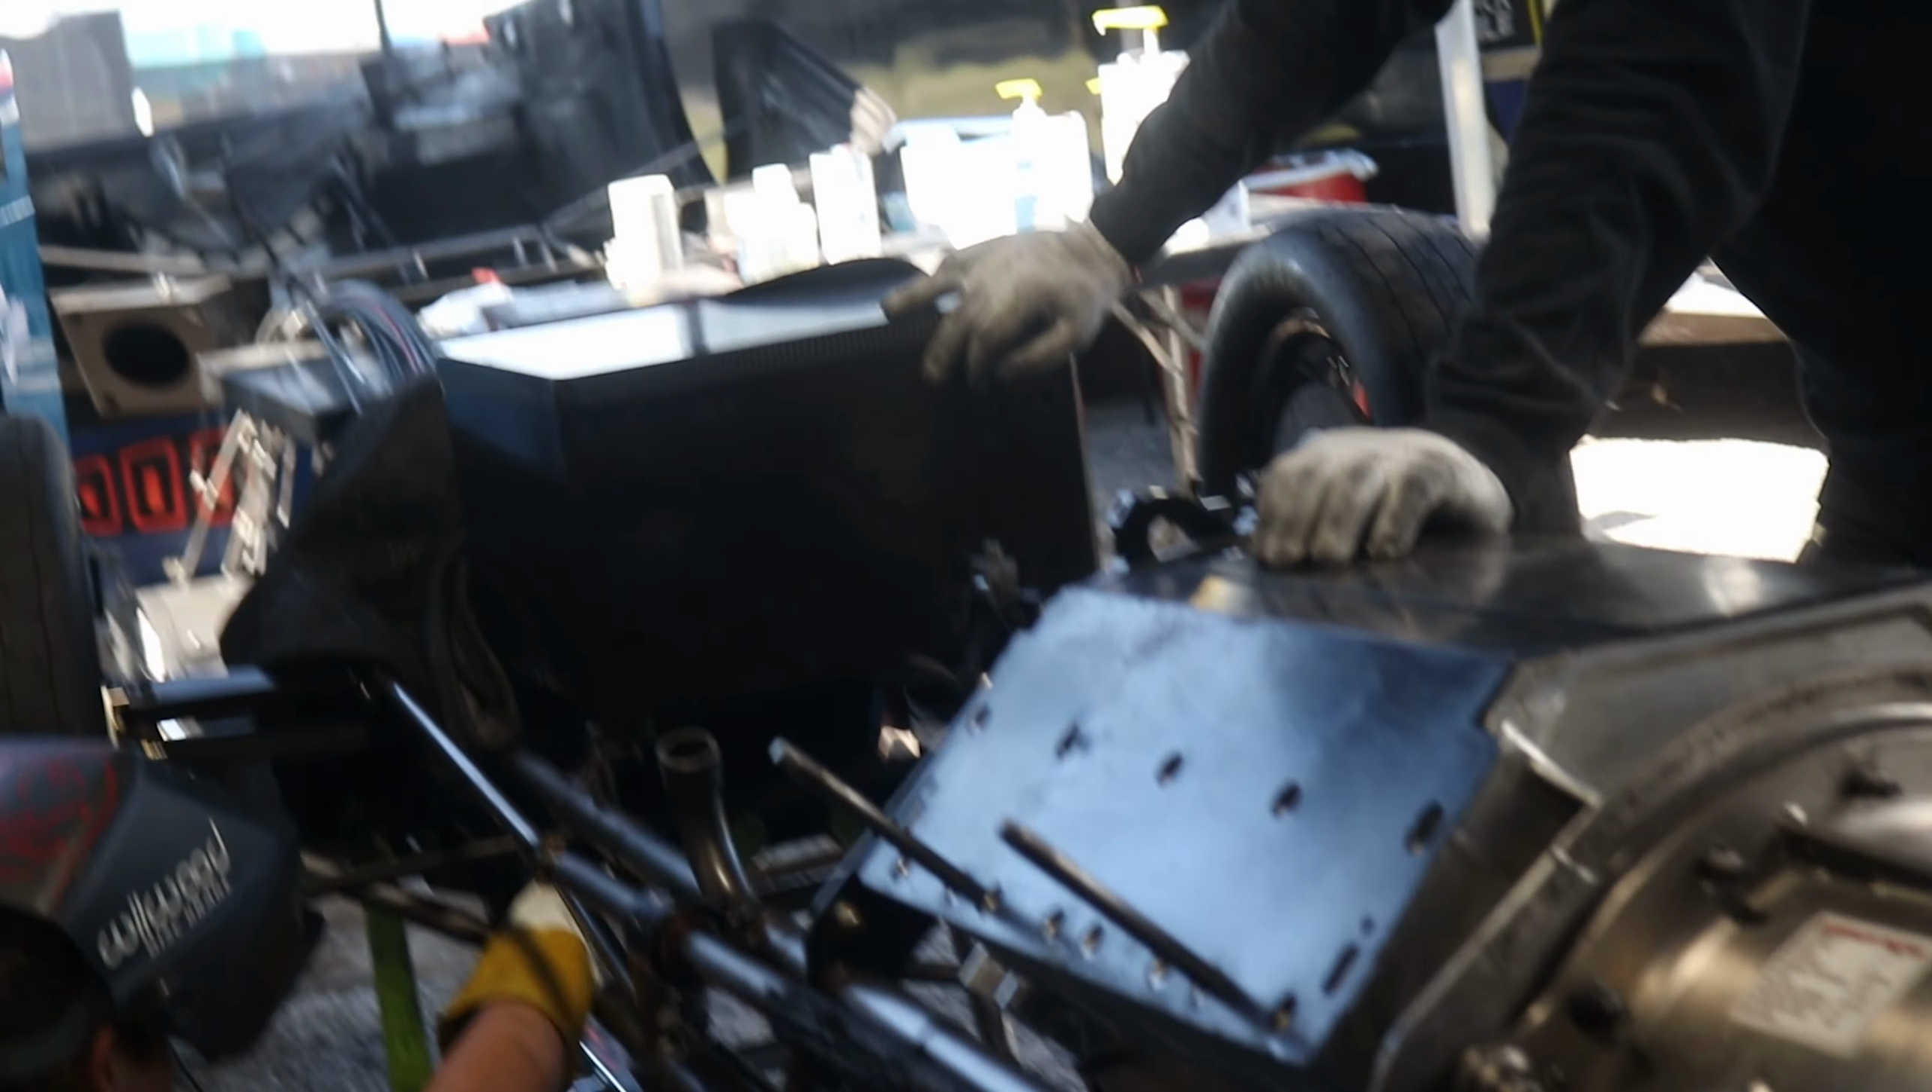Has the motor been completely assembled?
No.